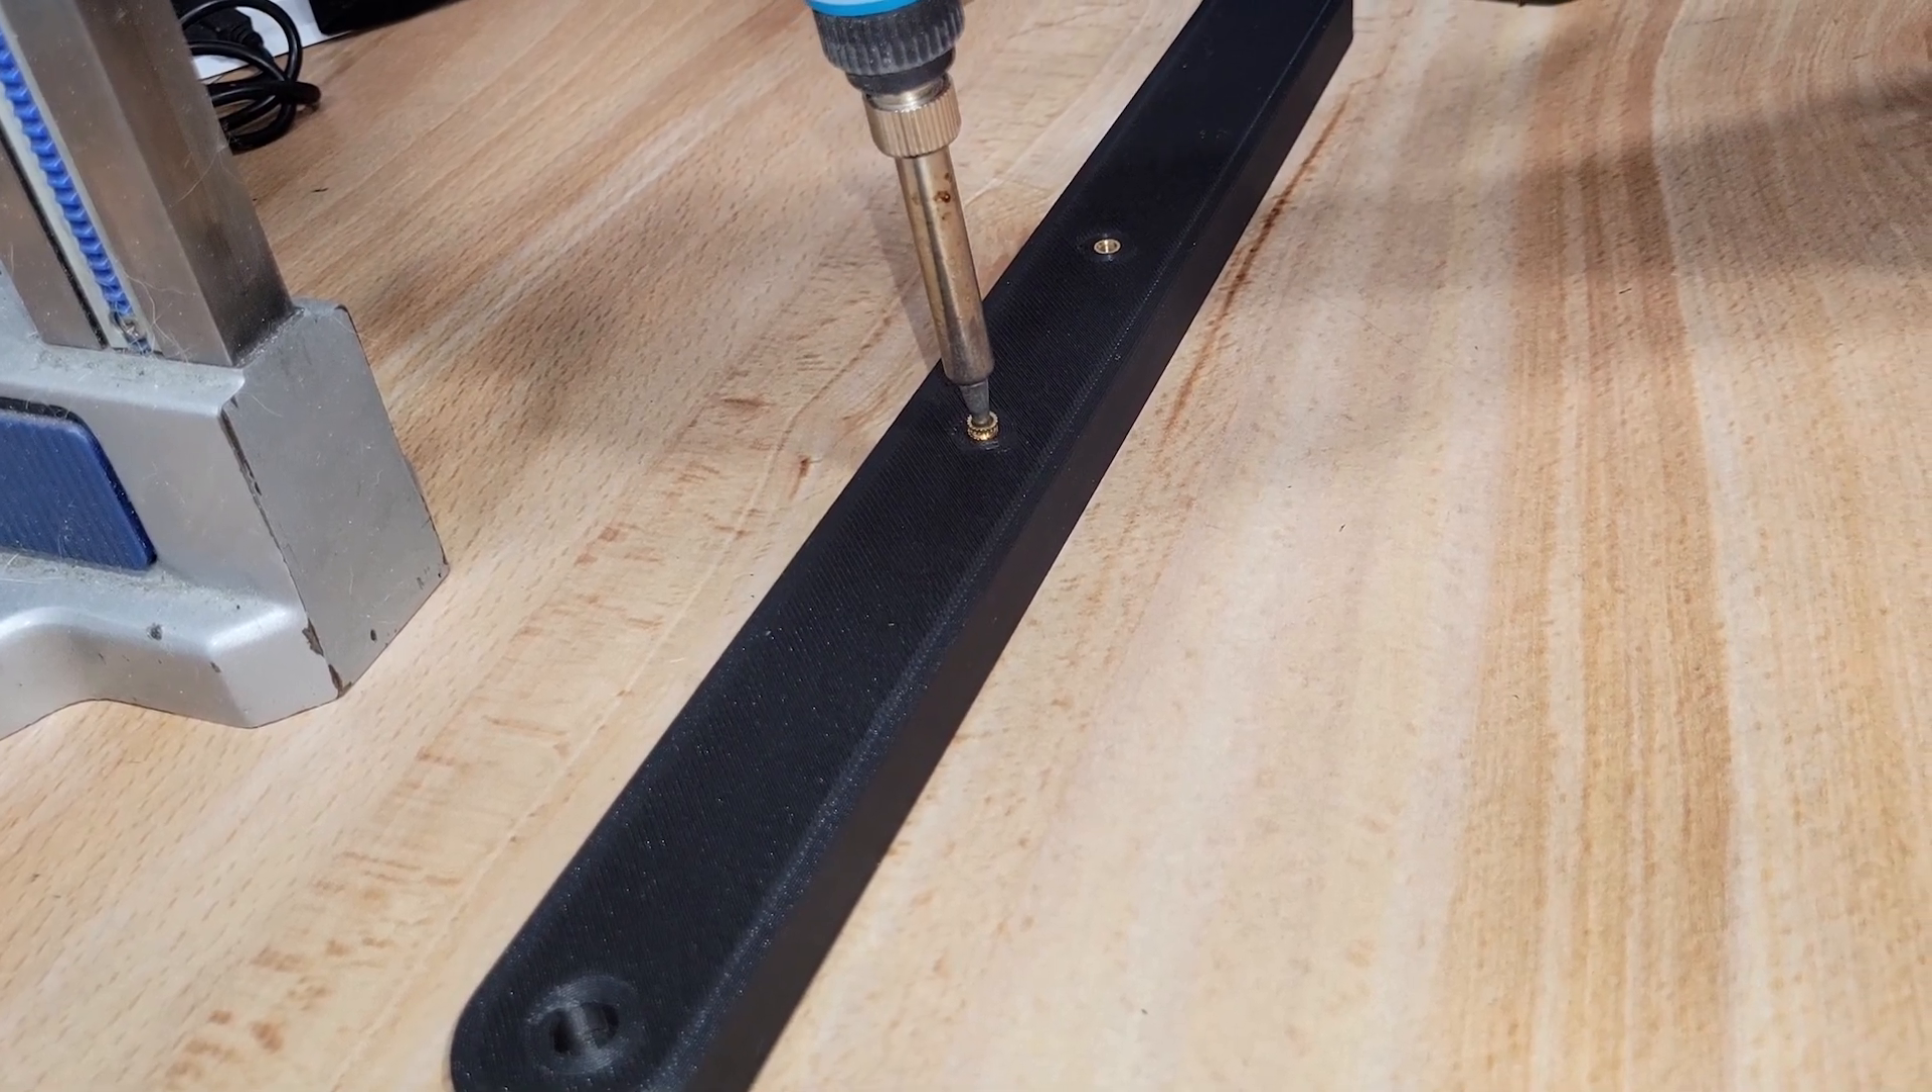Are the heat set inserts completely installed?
No.